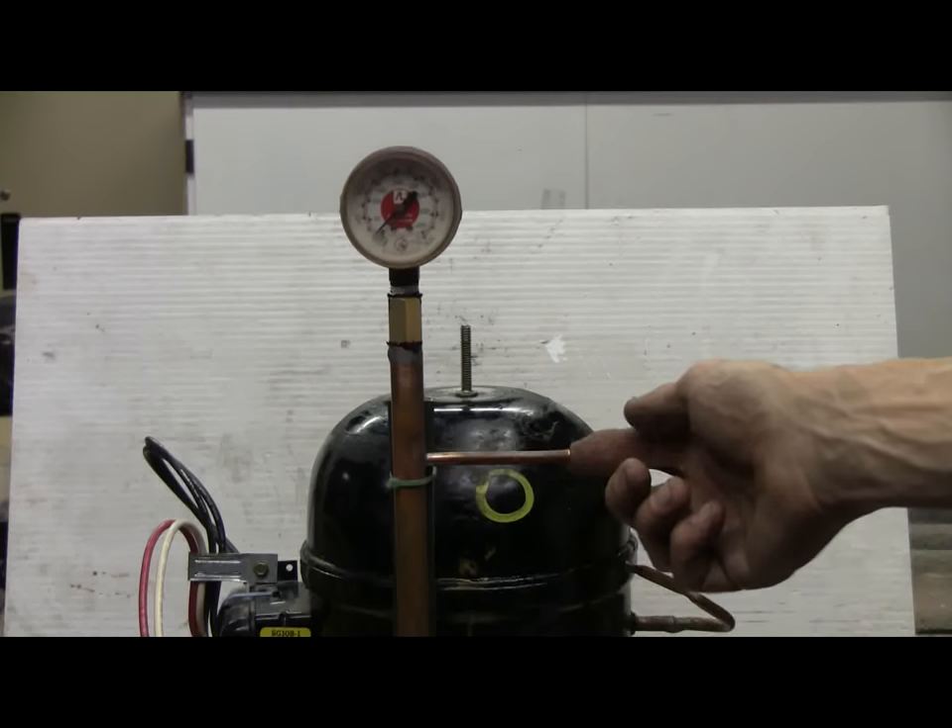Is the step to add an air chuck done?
No.